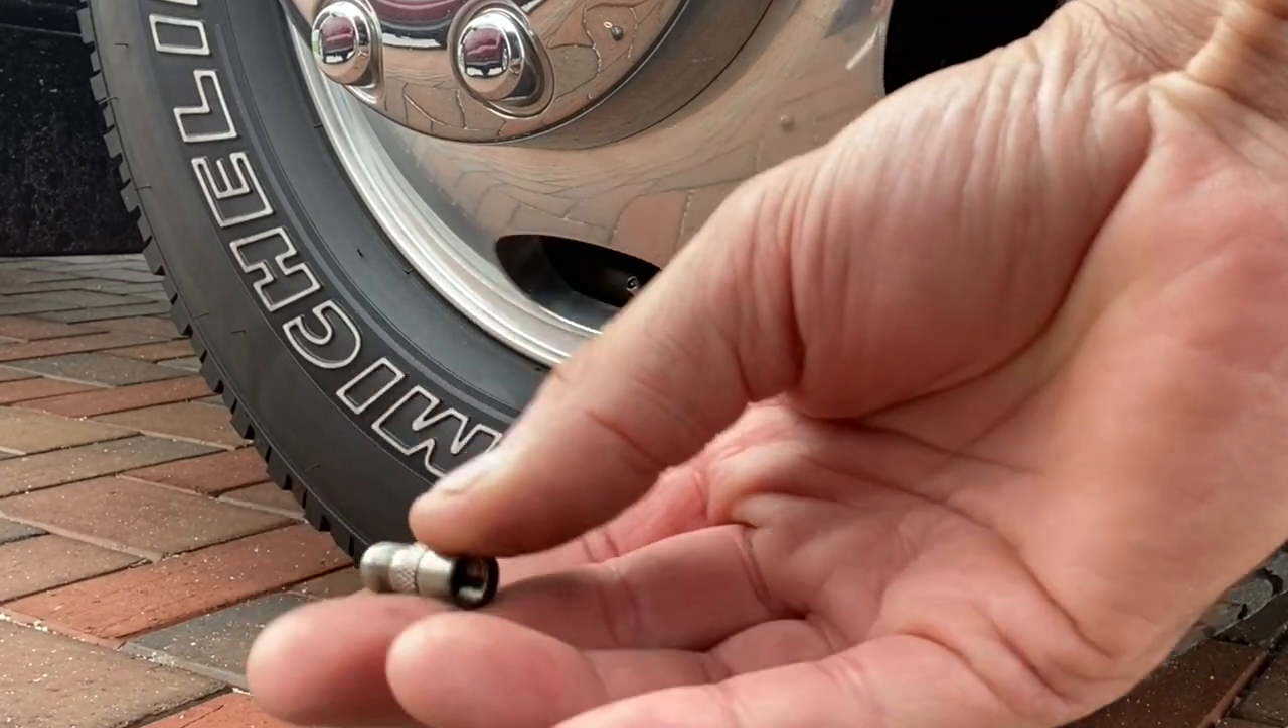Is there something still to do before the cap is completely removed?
No.